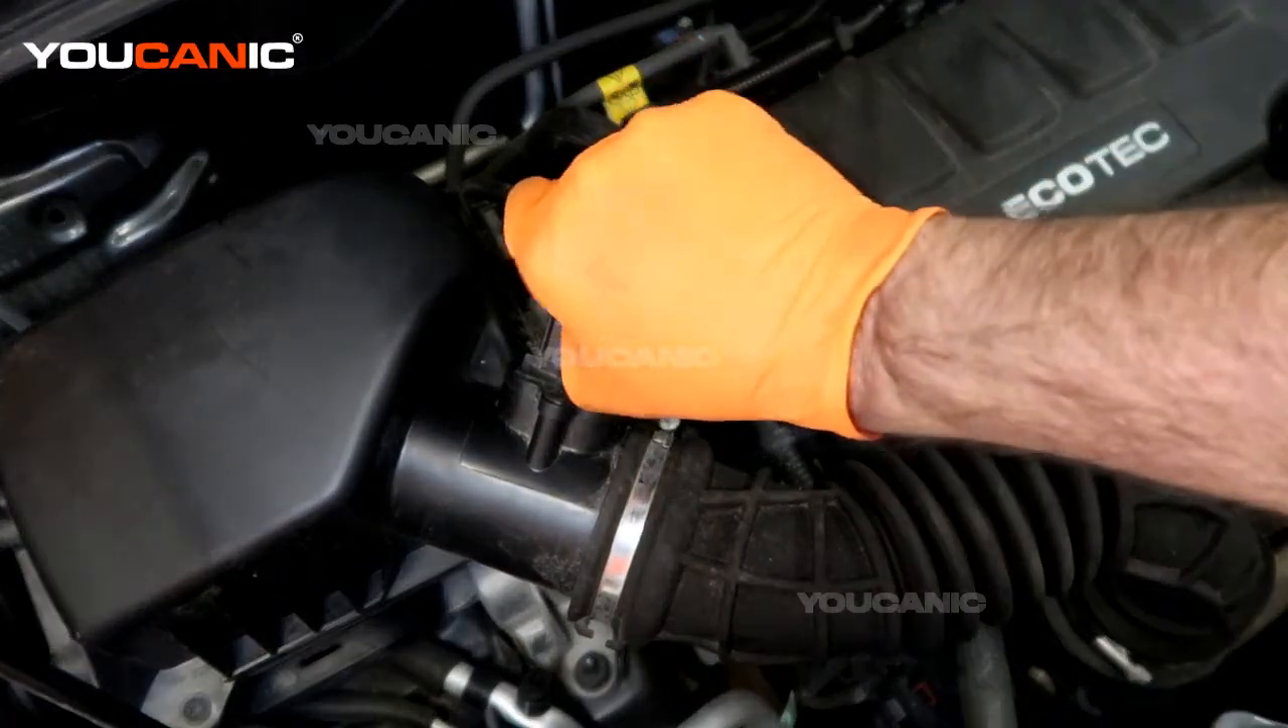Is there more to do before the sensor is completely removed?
Yes.